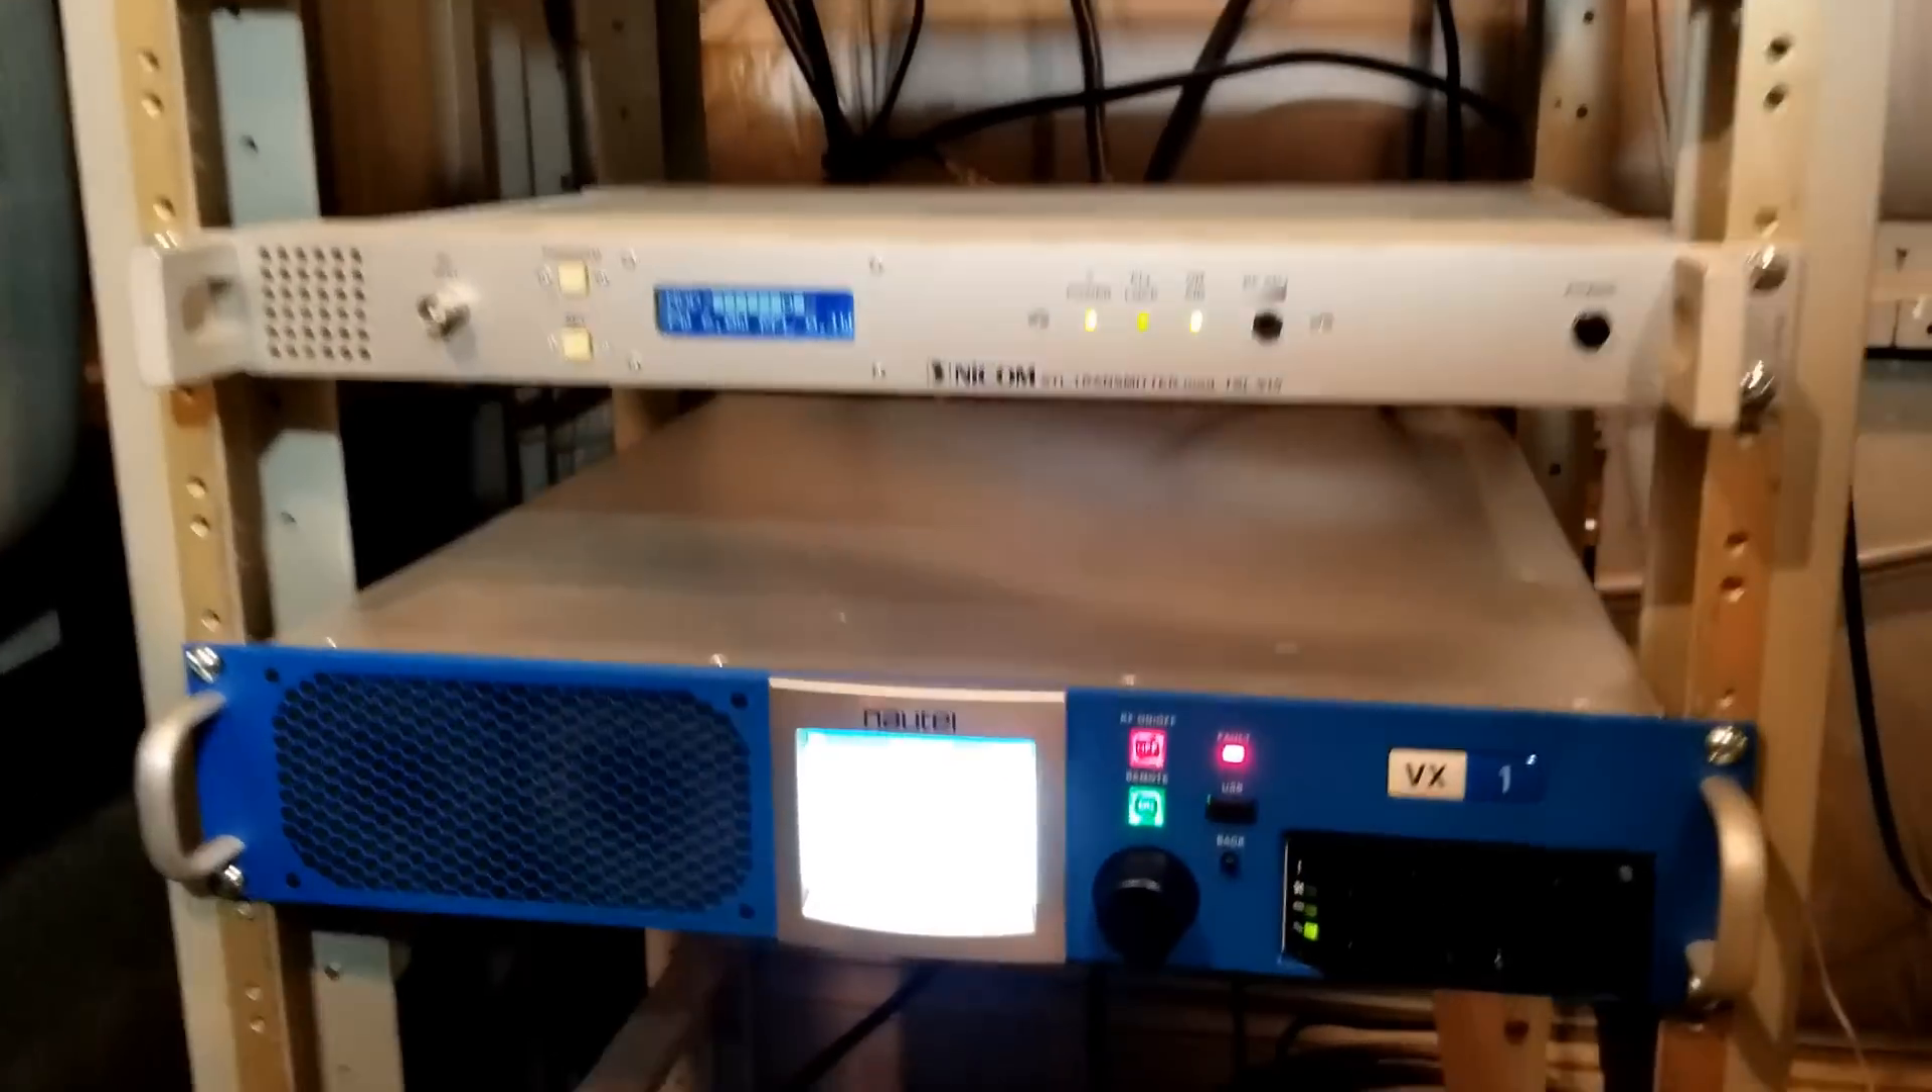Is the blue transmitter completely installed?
Yes.